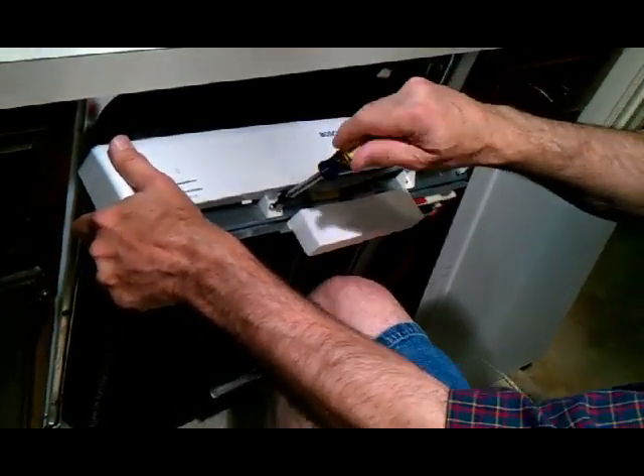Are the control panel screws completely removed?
No.